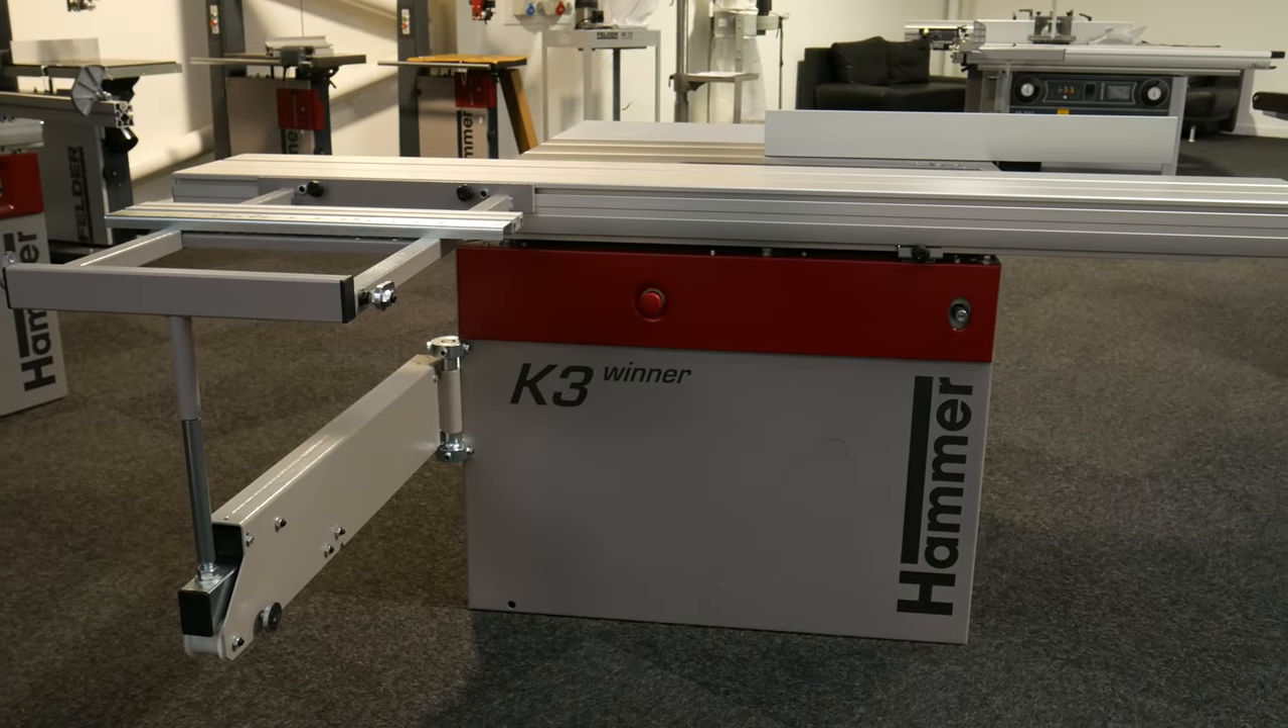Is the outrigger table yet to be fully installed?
No.